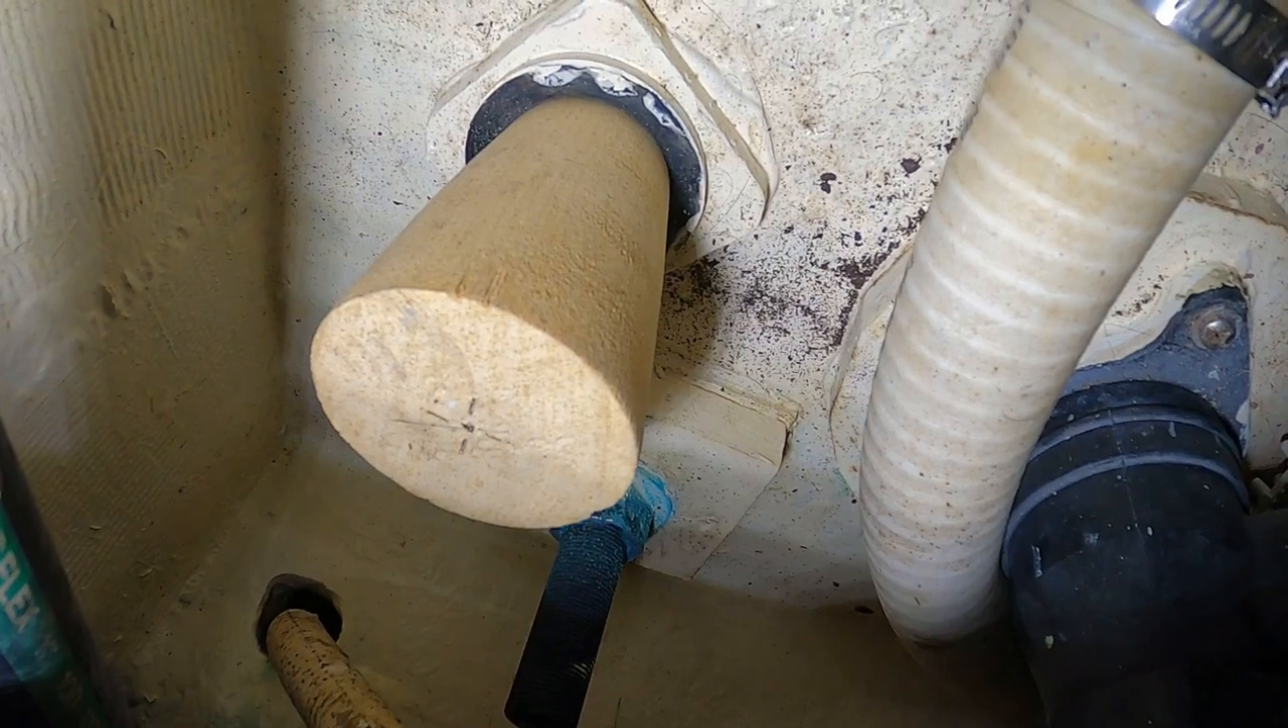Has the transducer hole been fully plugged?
Yes.